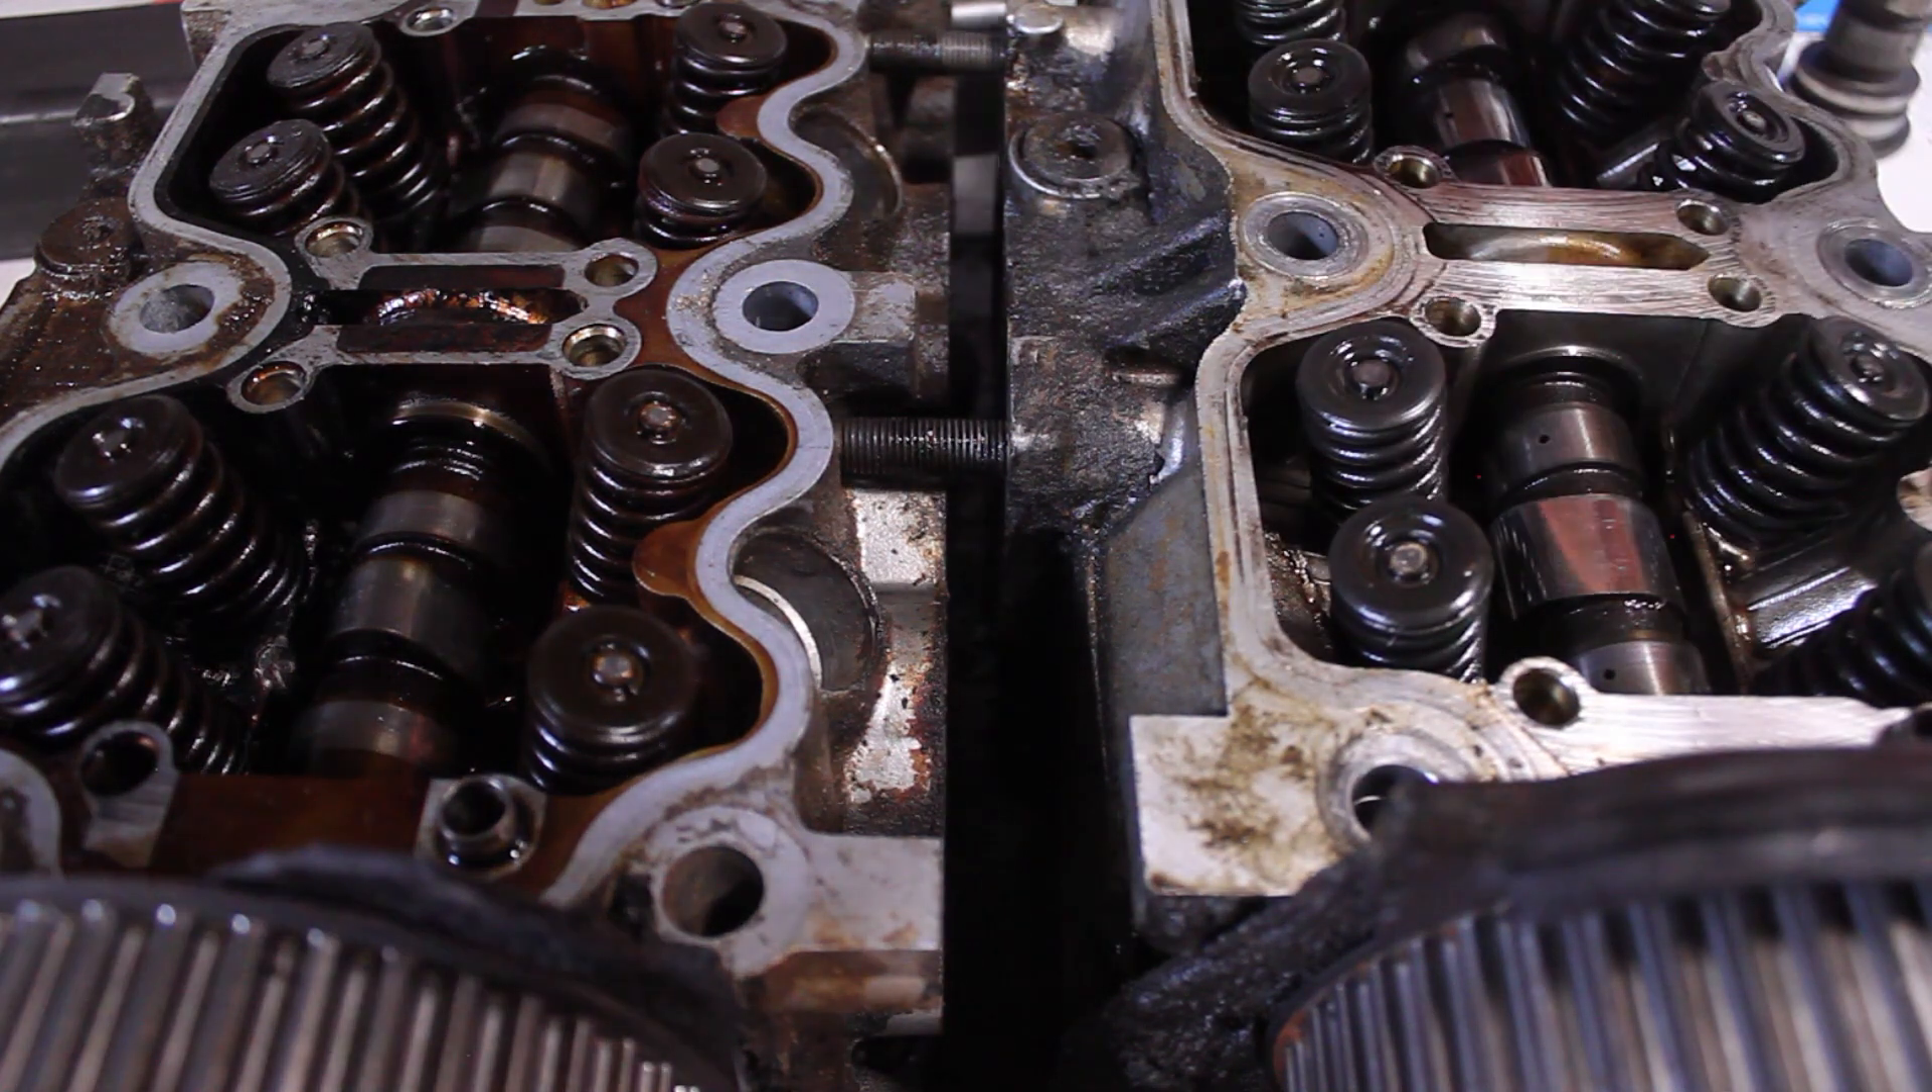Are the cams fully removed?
No.